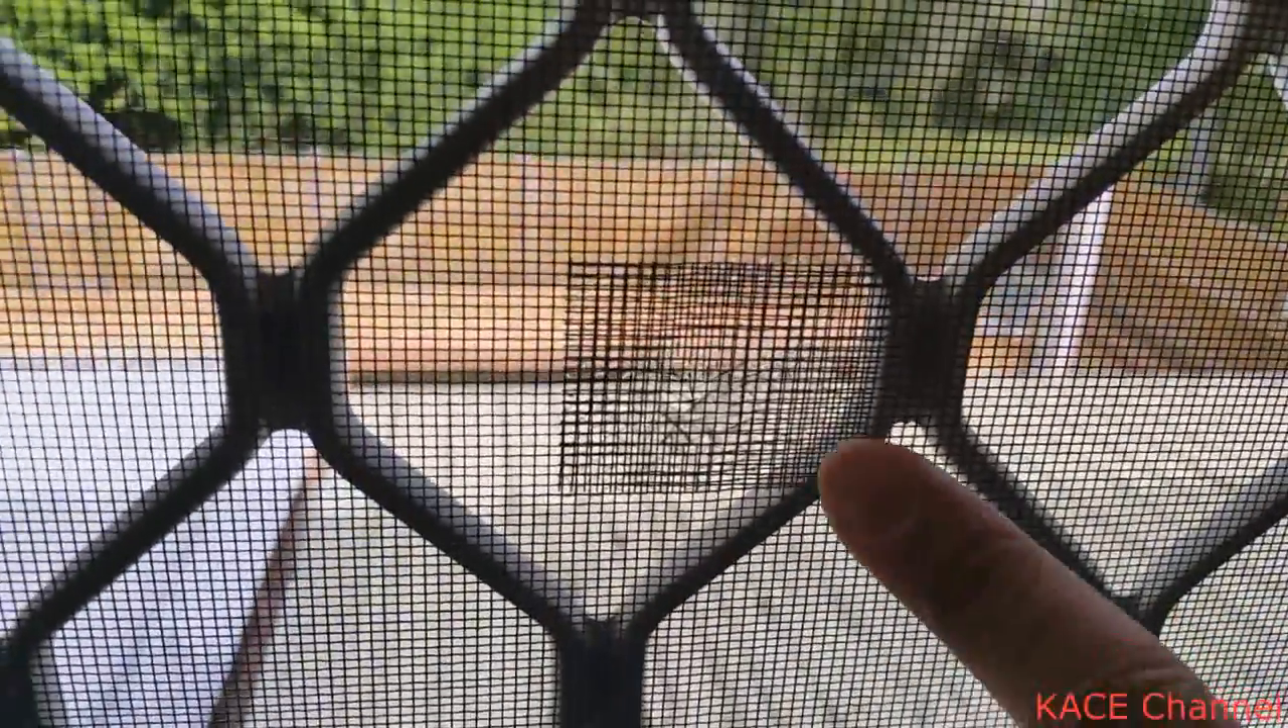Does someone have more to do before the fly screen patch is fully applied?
No.